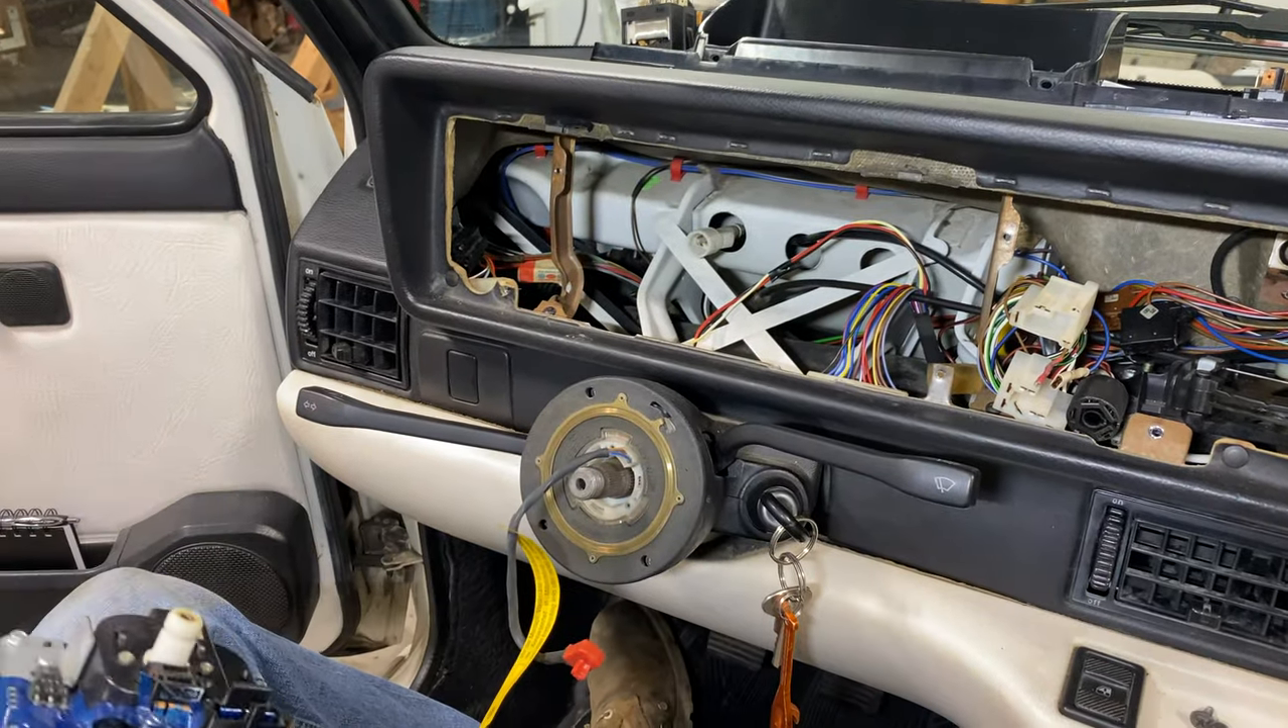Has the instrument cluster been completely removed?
Yes.